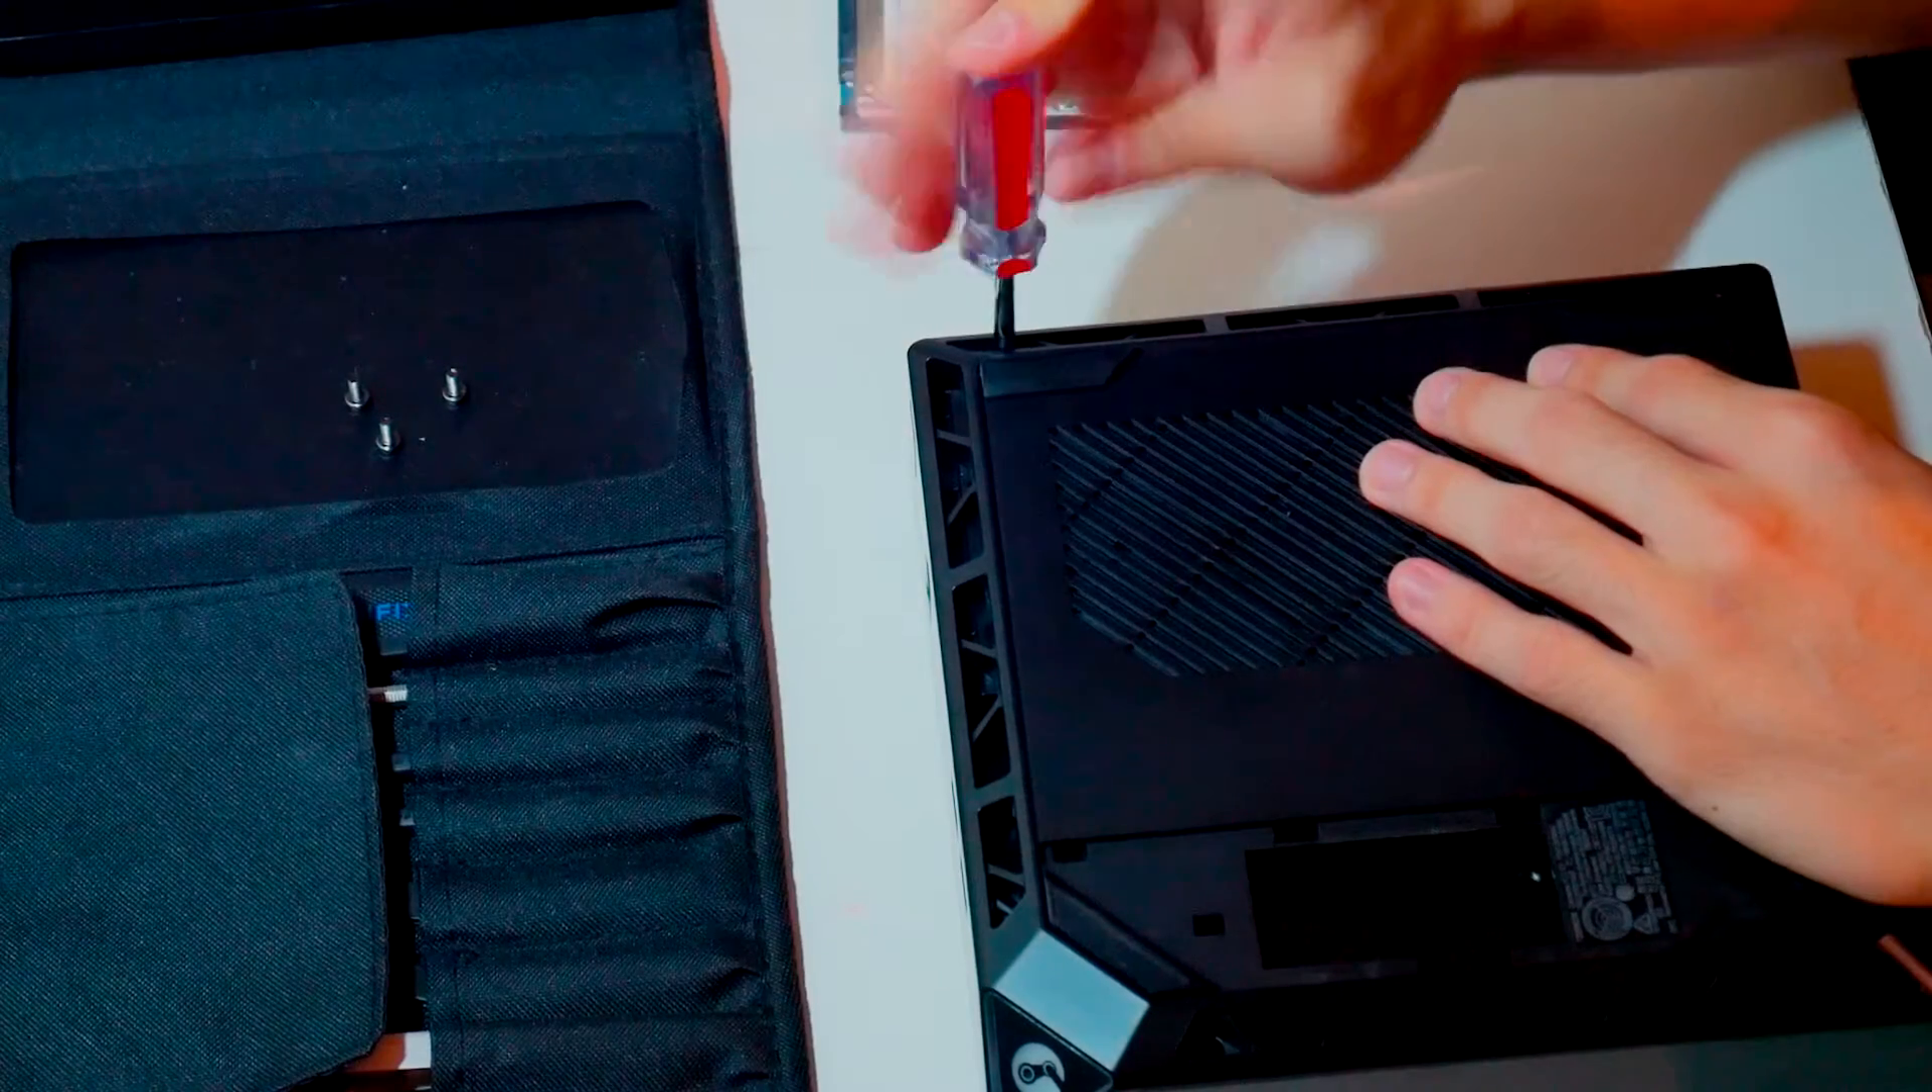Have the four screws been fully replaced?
No.